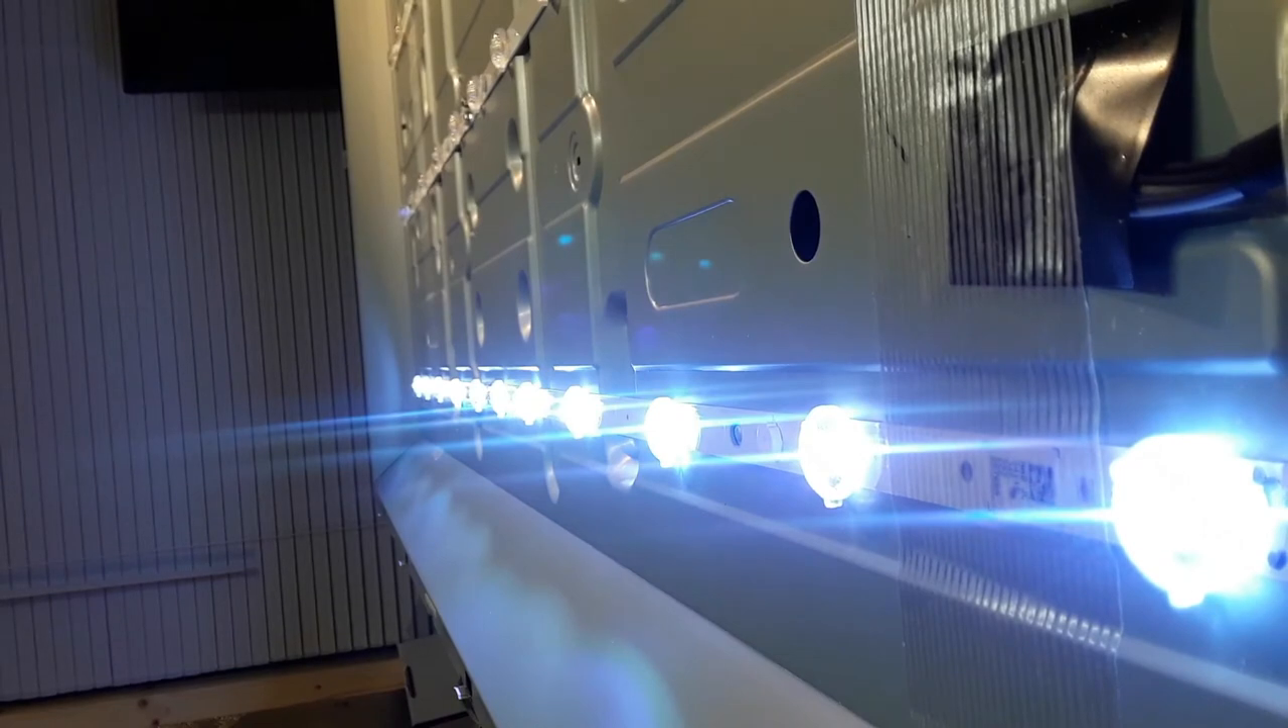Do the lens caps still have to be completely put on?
No.